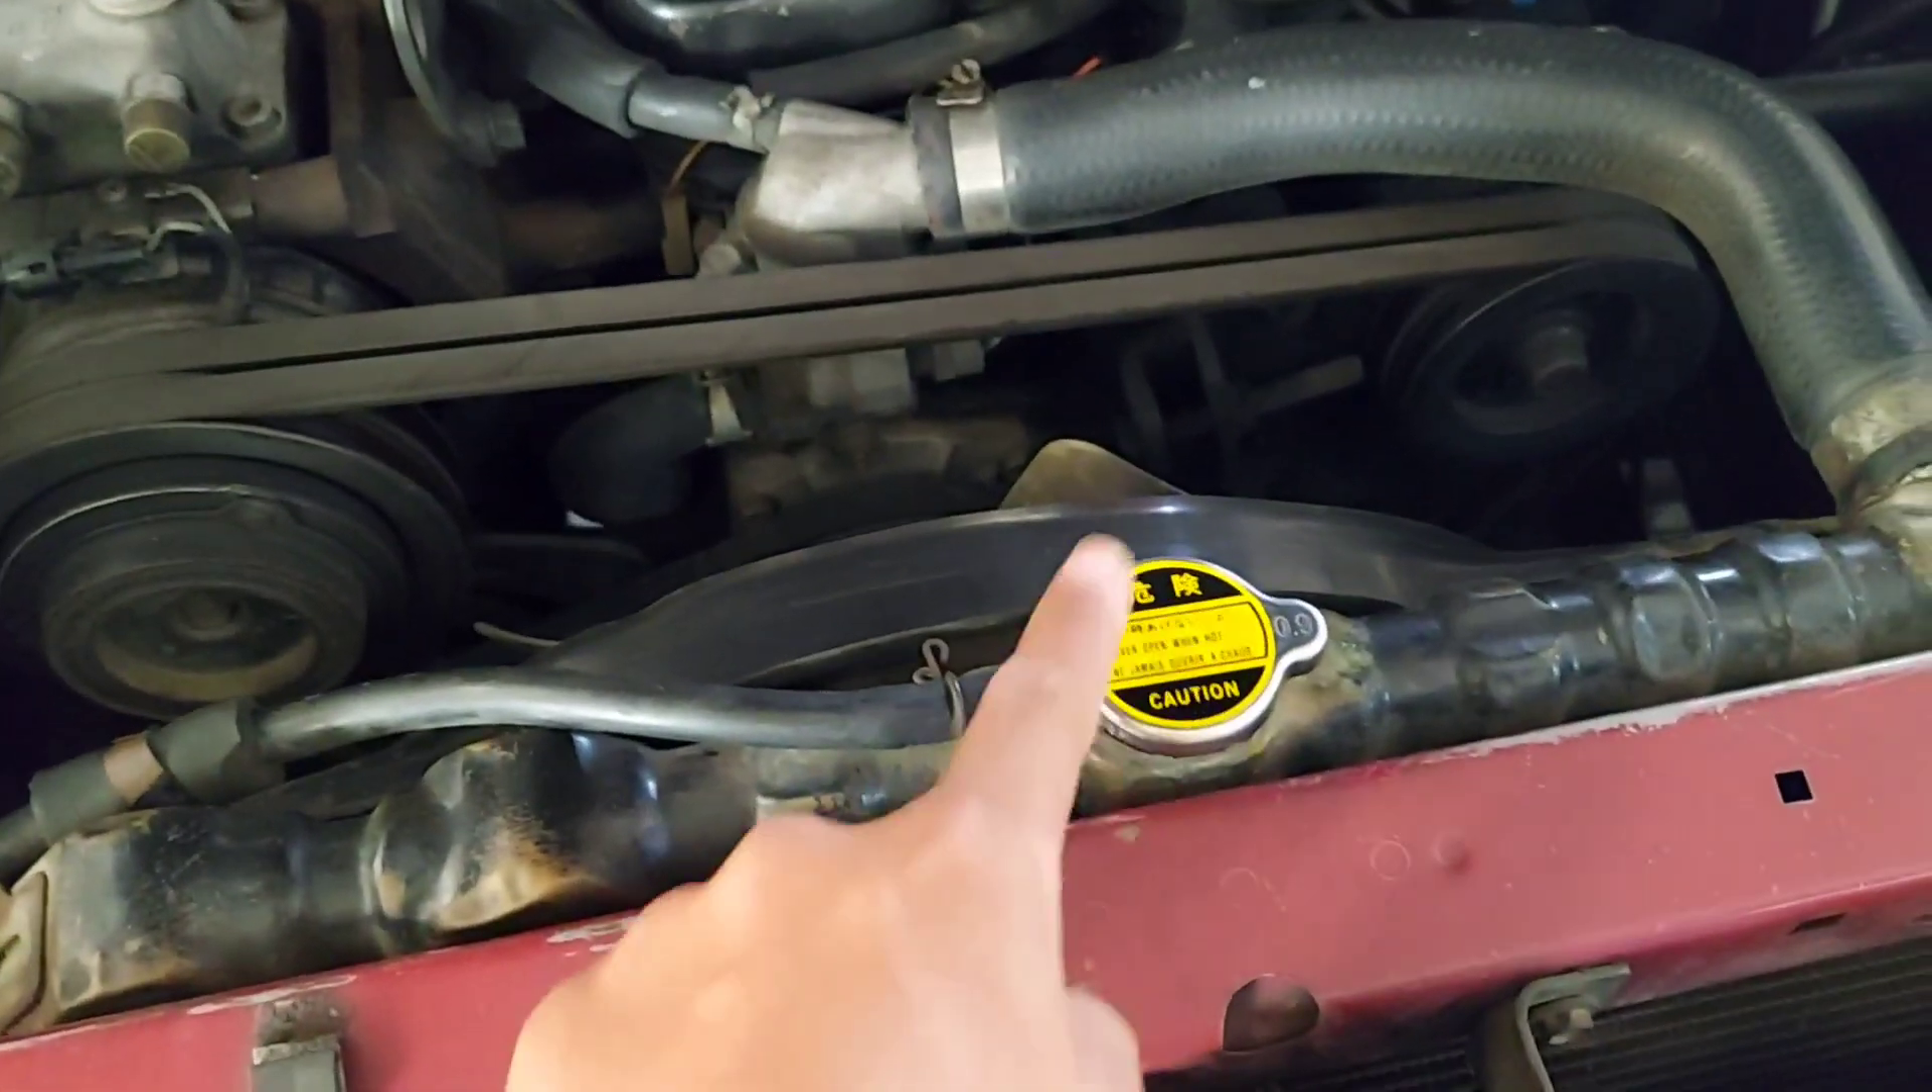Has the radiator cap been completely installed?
Yes.